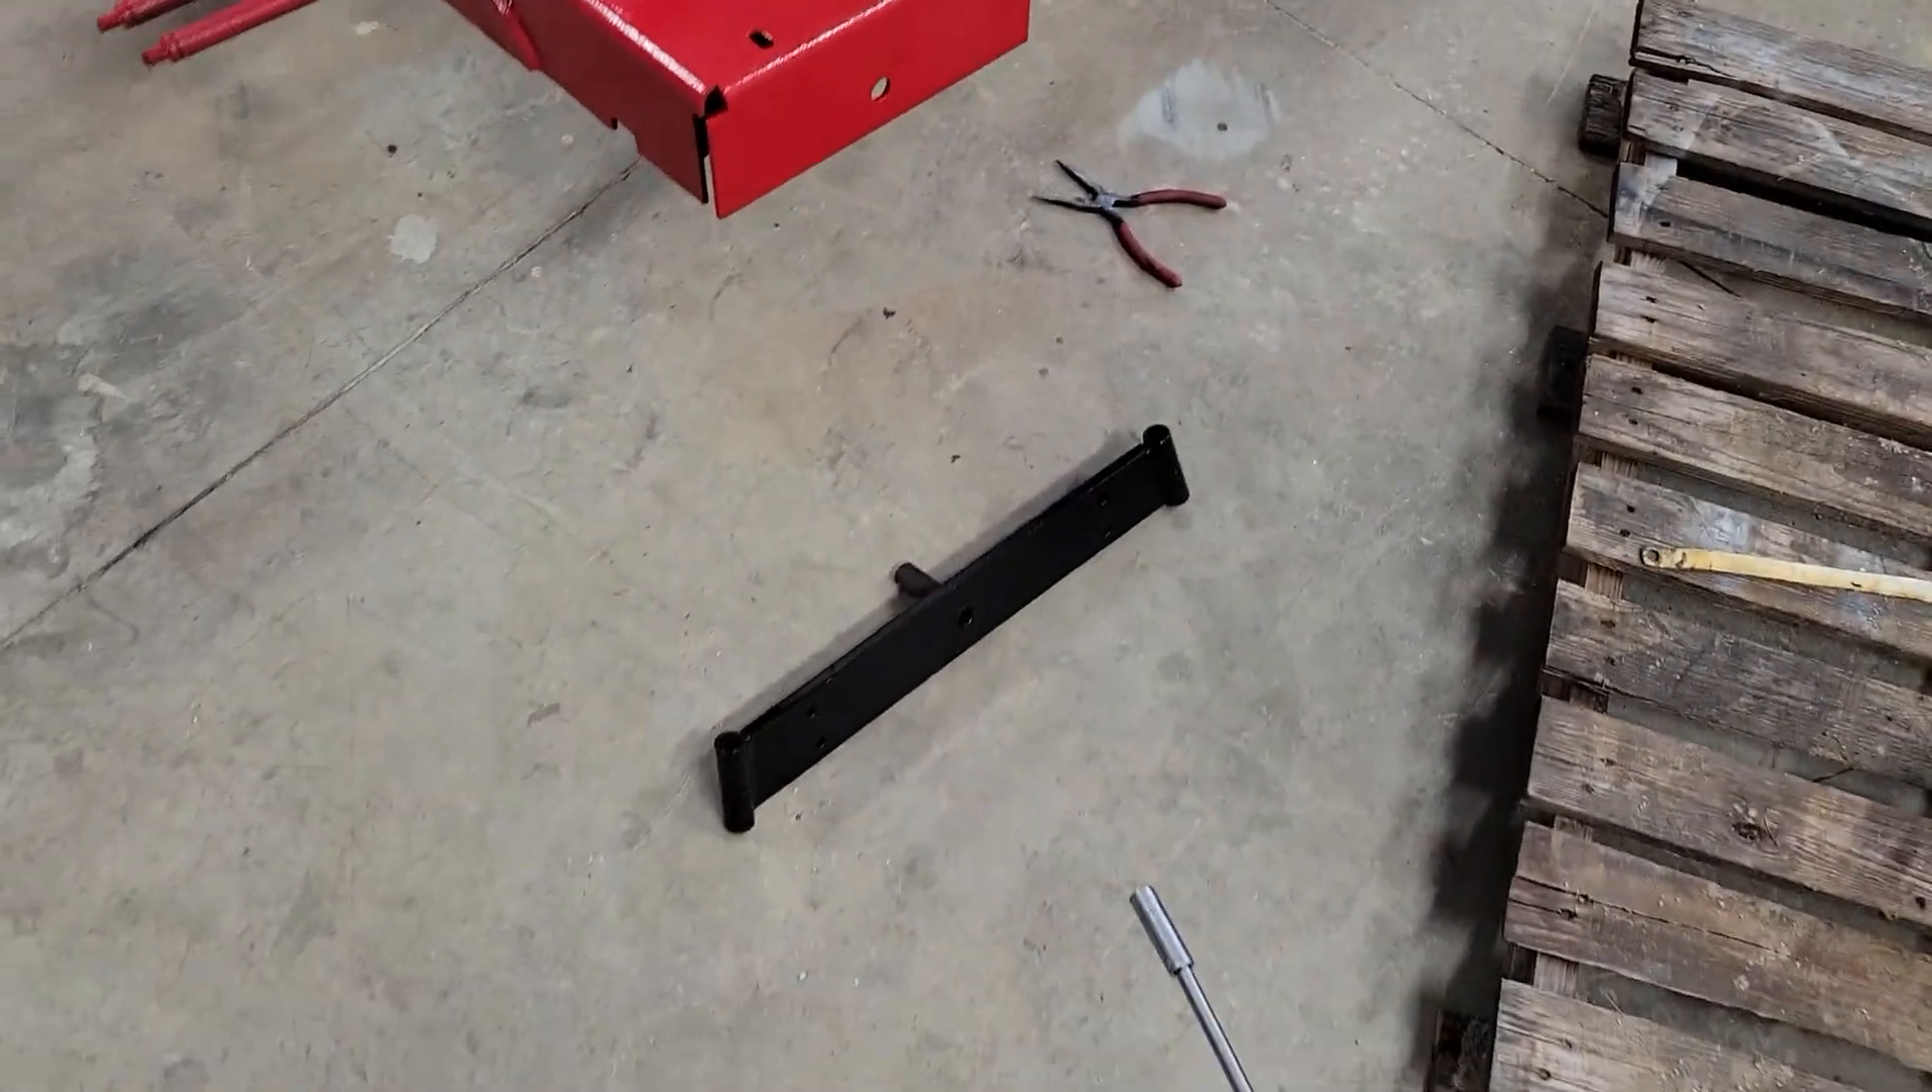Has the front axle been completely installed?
No.